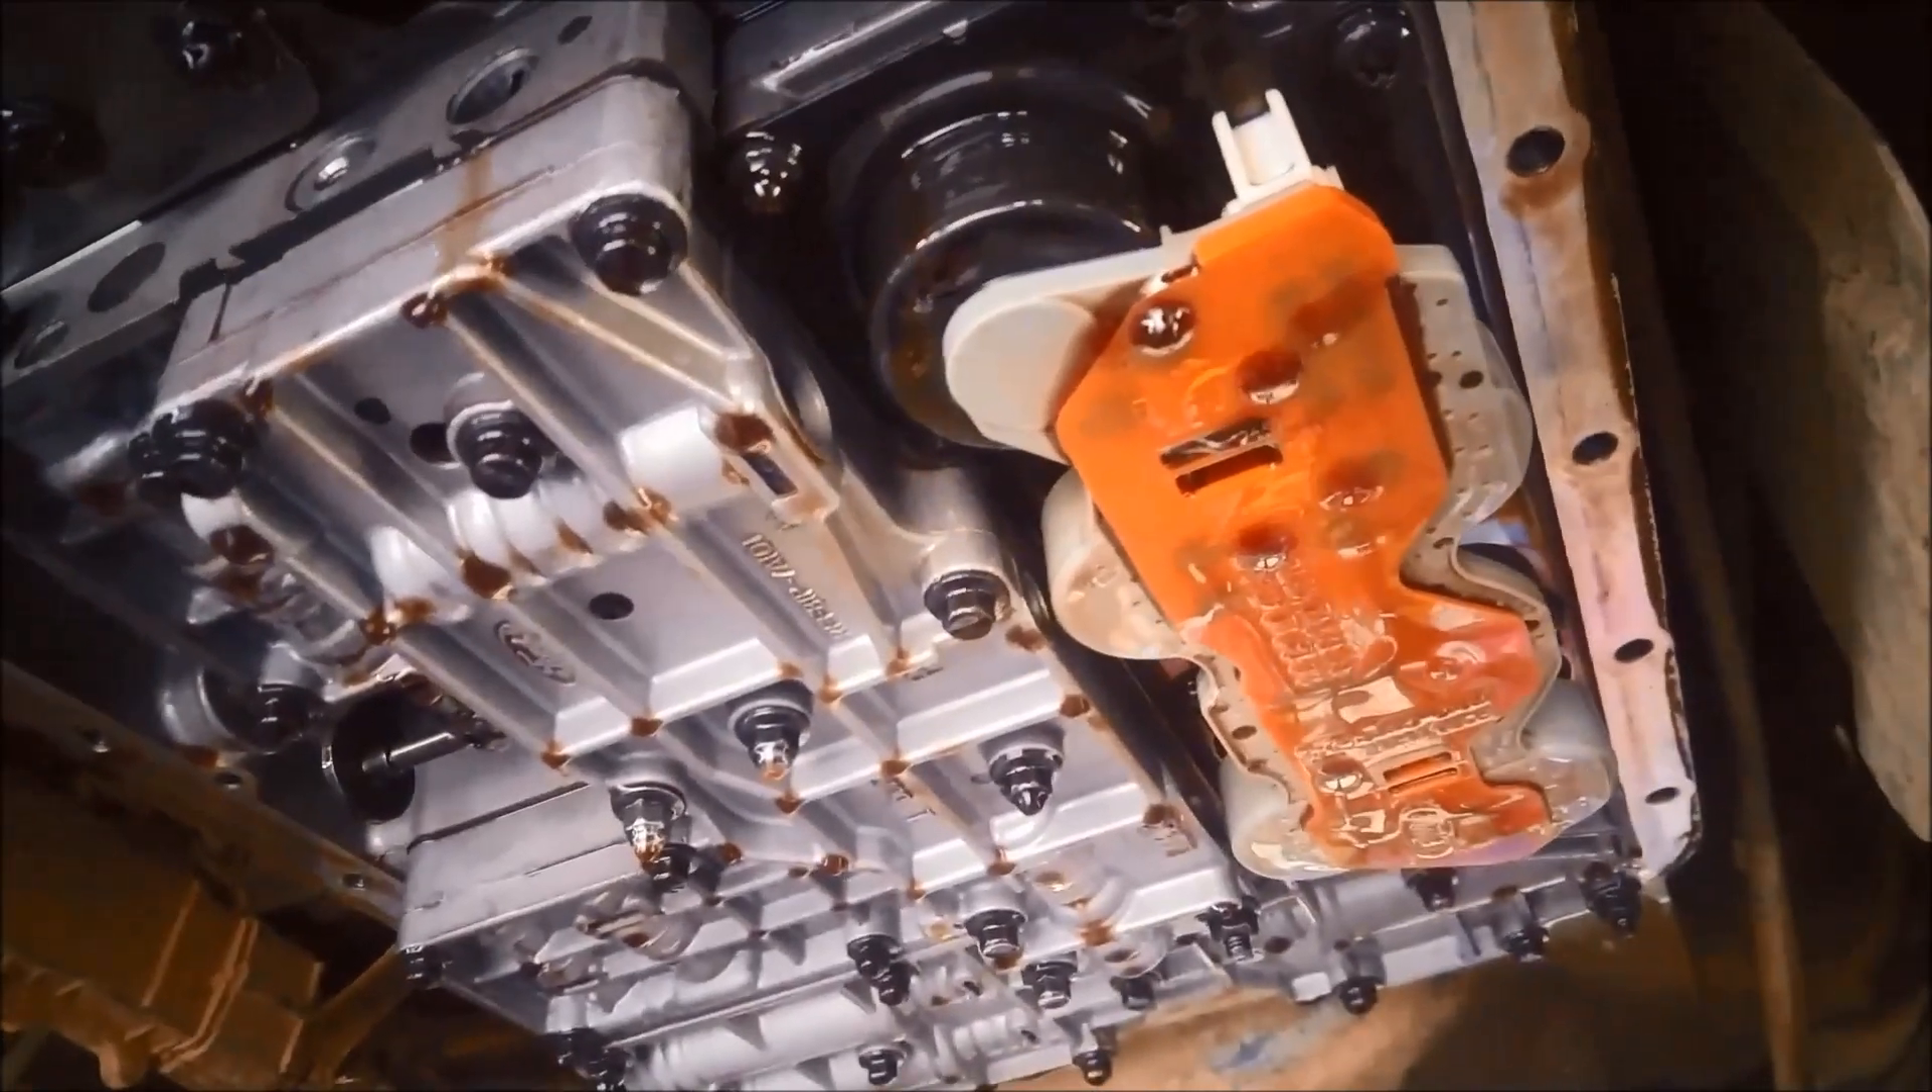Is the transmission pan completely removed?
Yes.